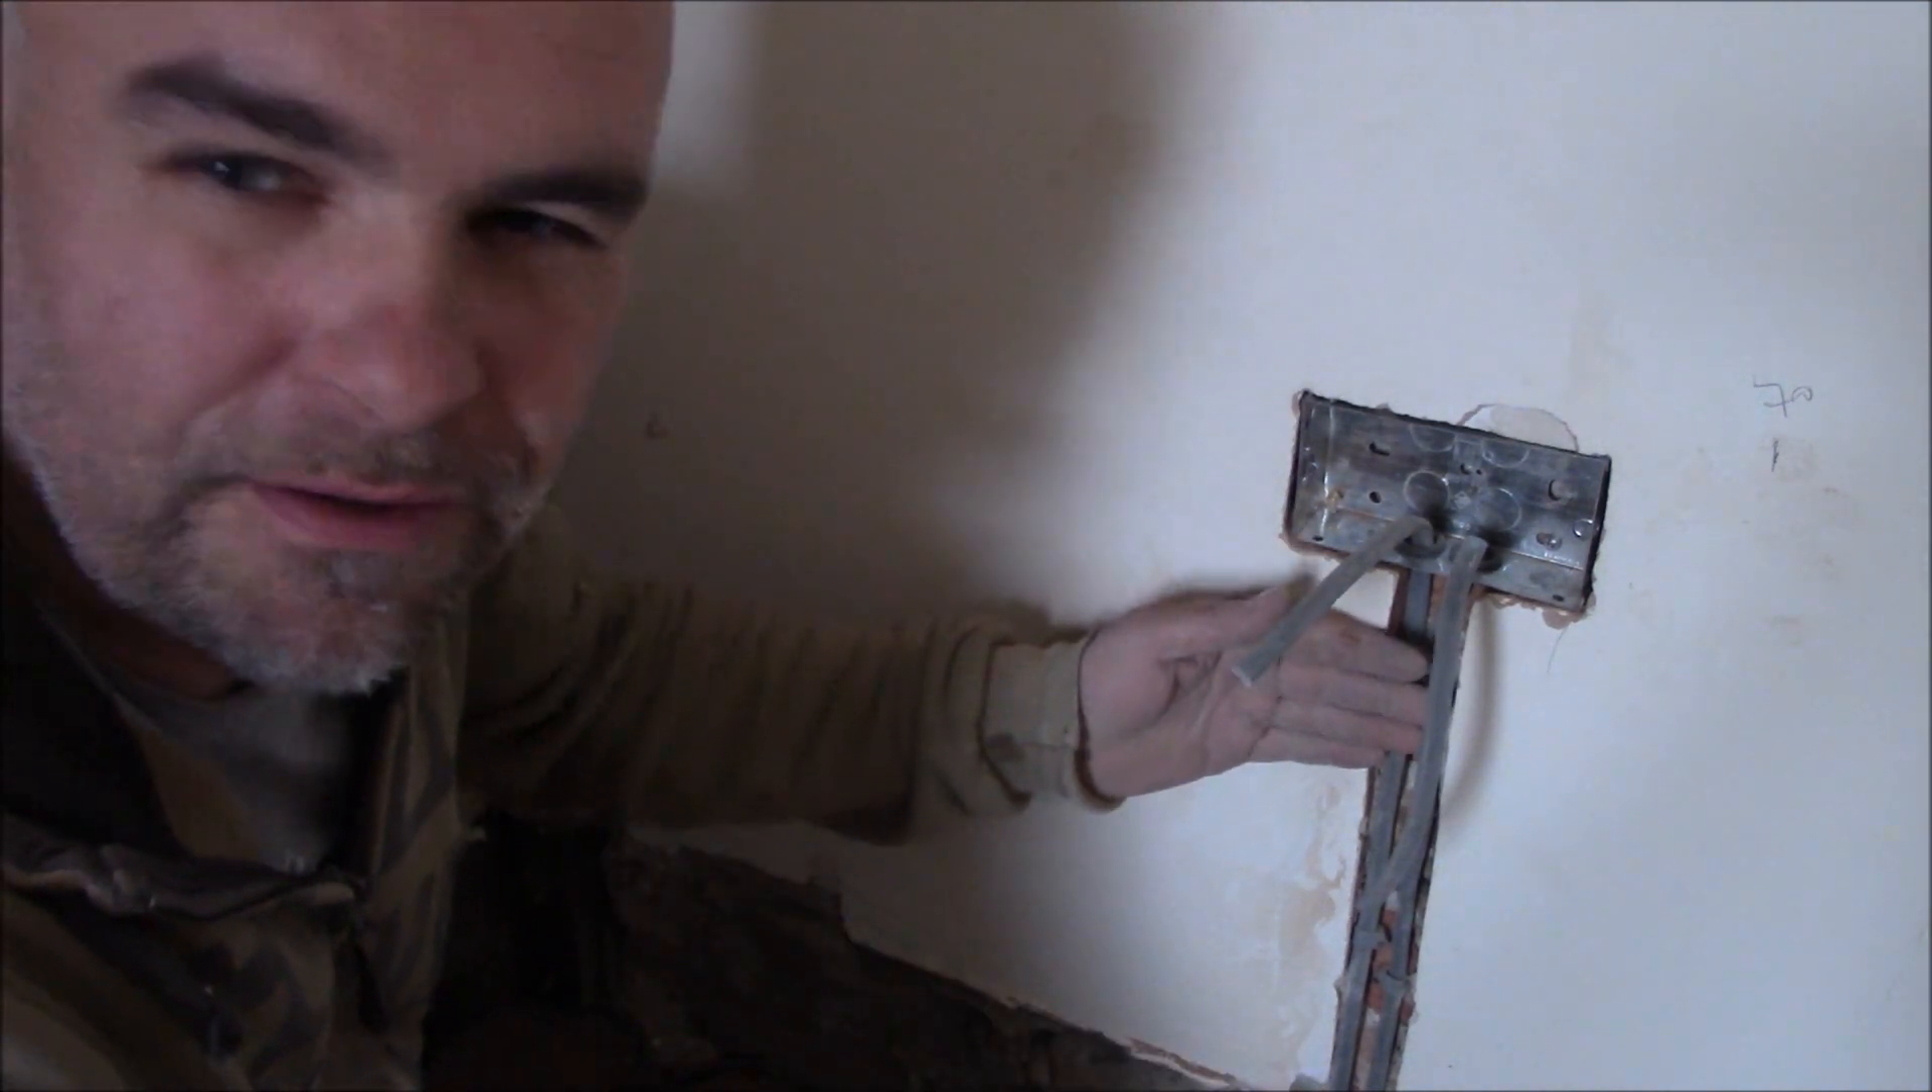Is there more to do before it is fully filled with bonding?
Yes.